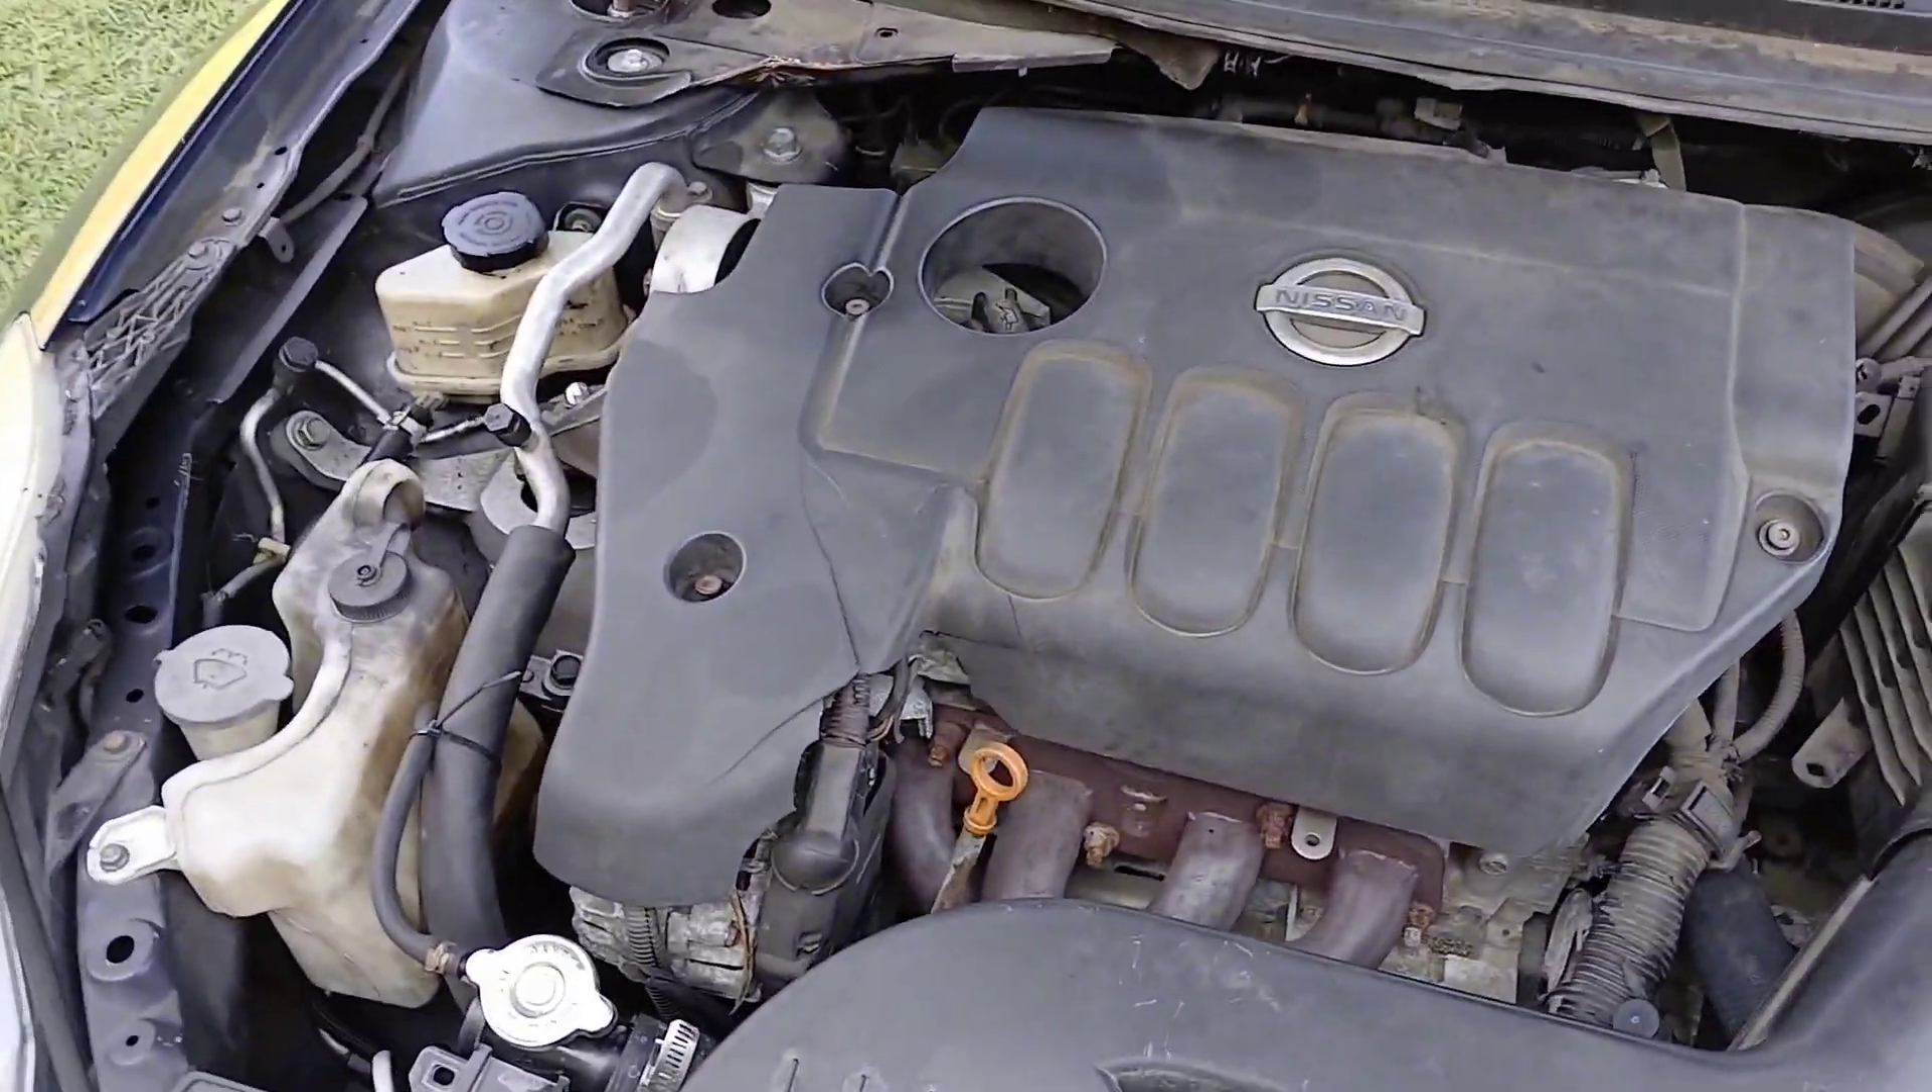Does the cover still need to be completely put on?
No.